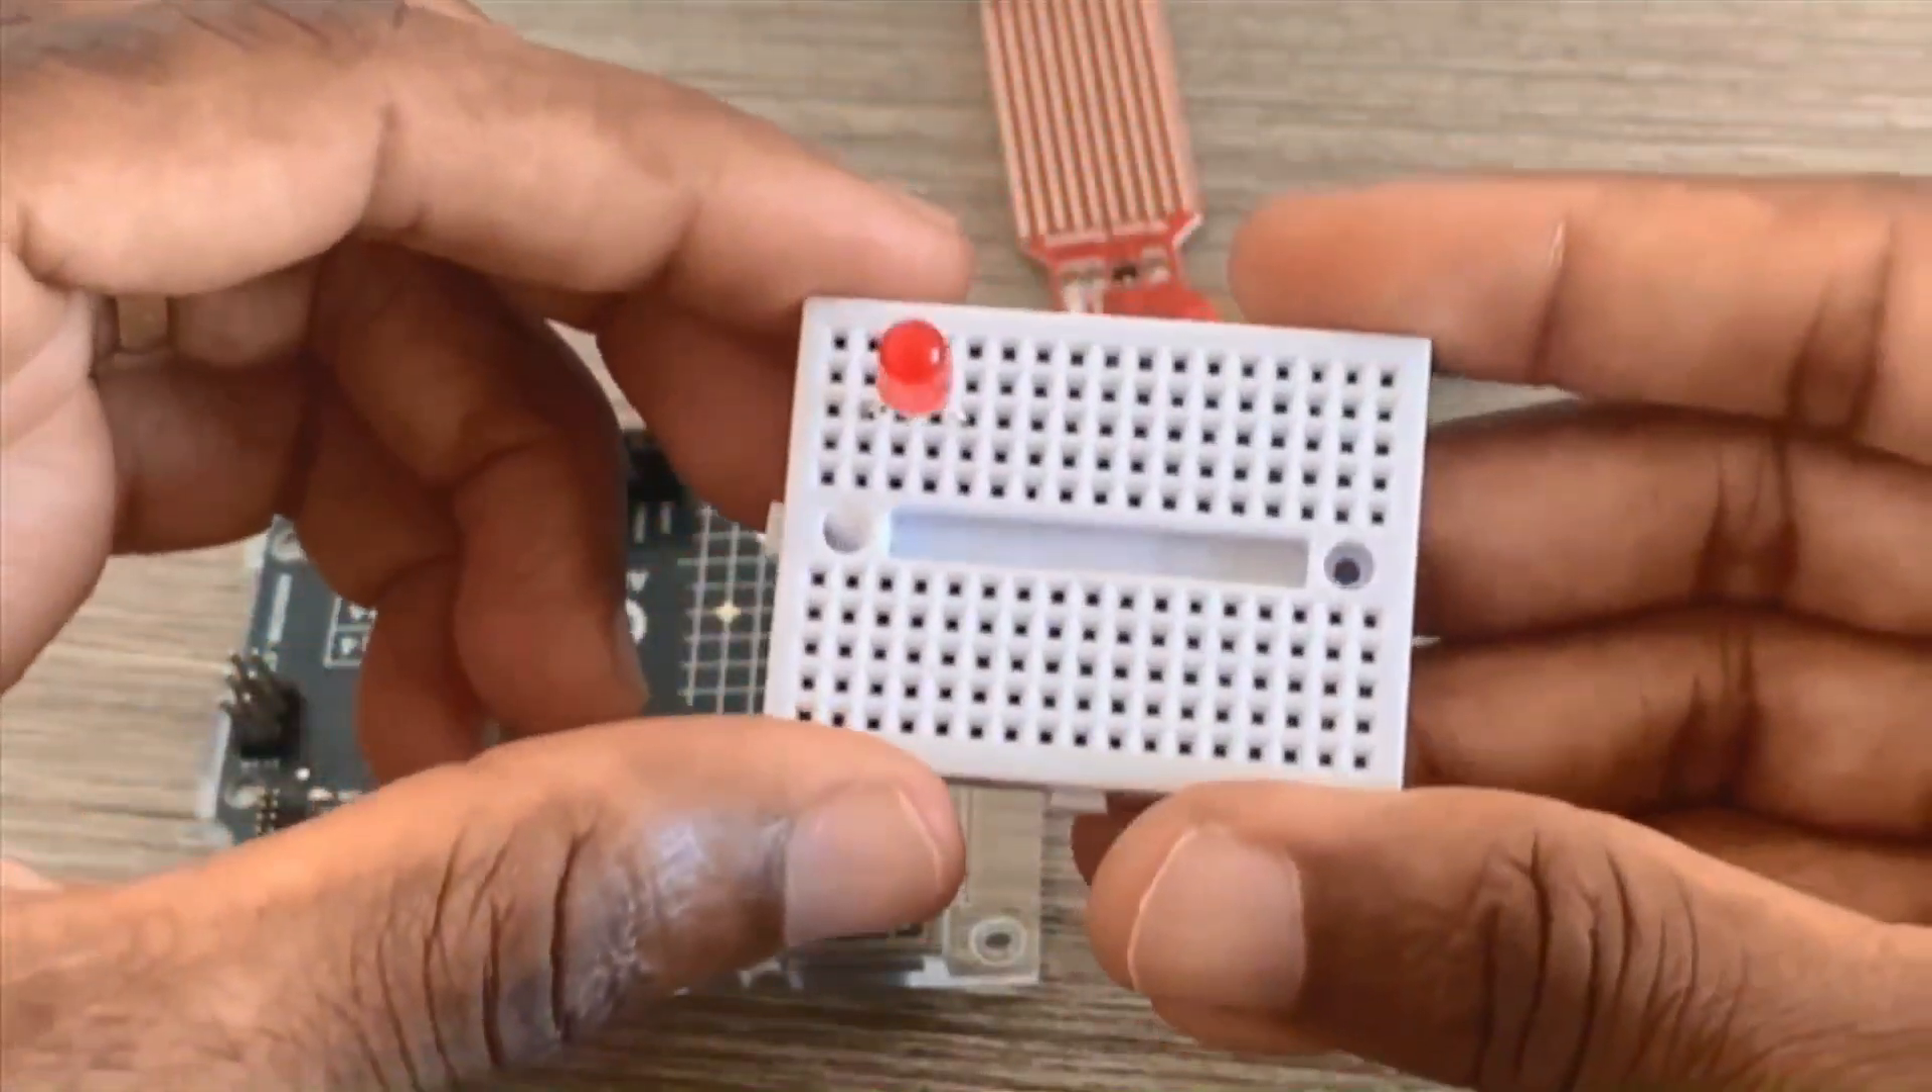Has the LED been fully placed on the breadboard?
Yes.